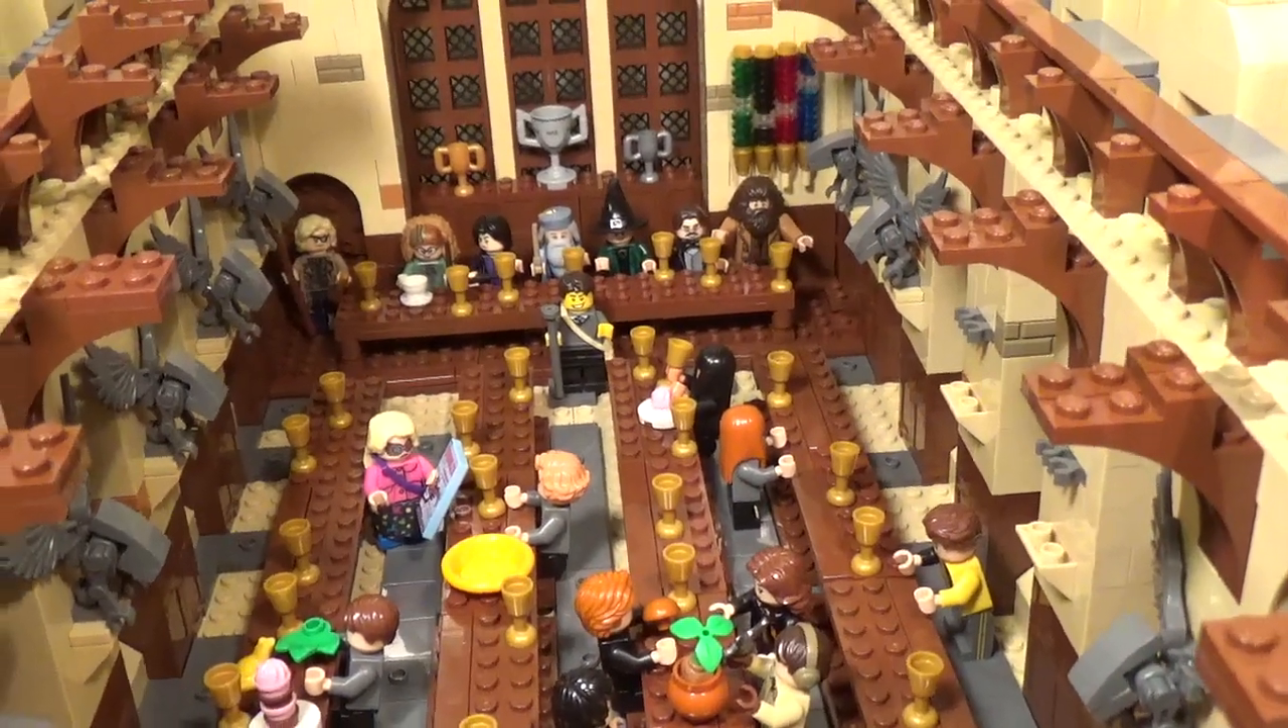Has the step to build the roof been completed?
No.